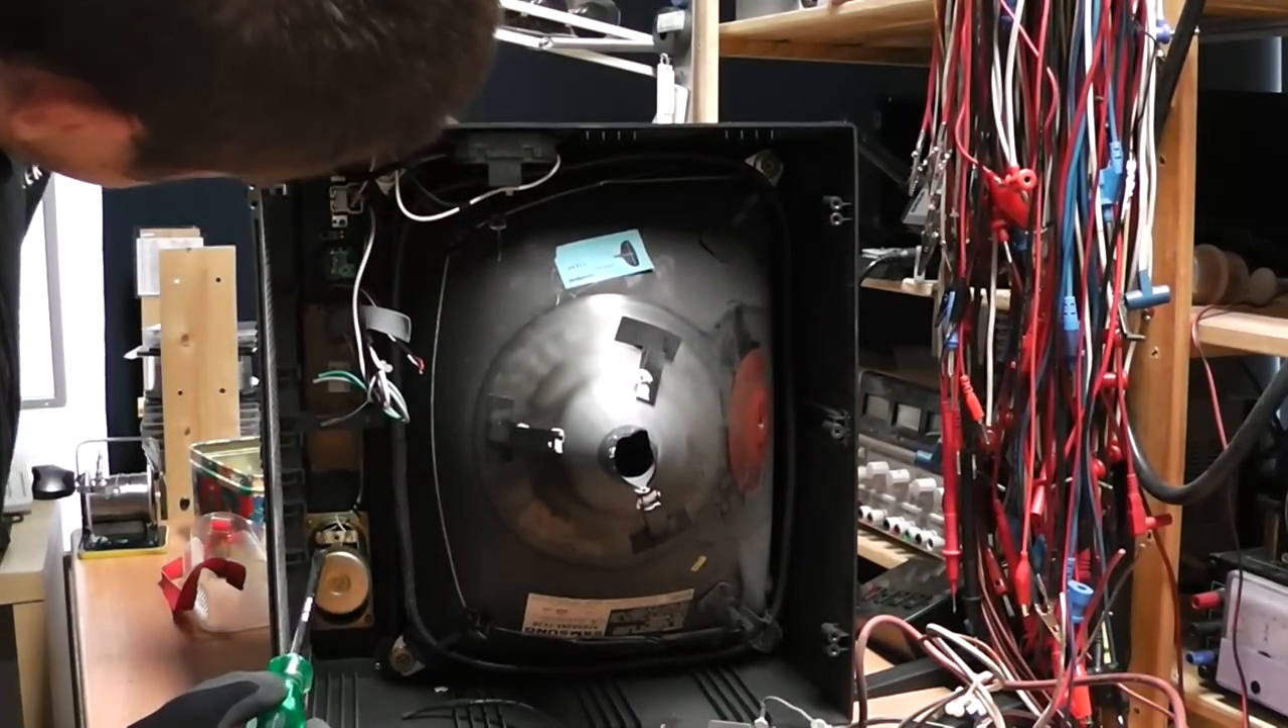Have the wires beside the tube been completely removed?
No.